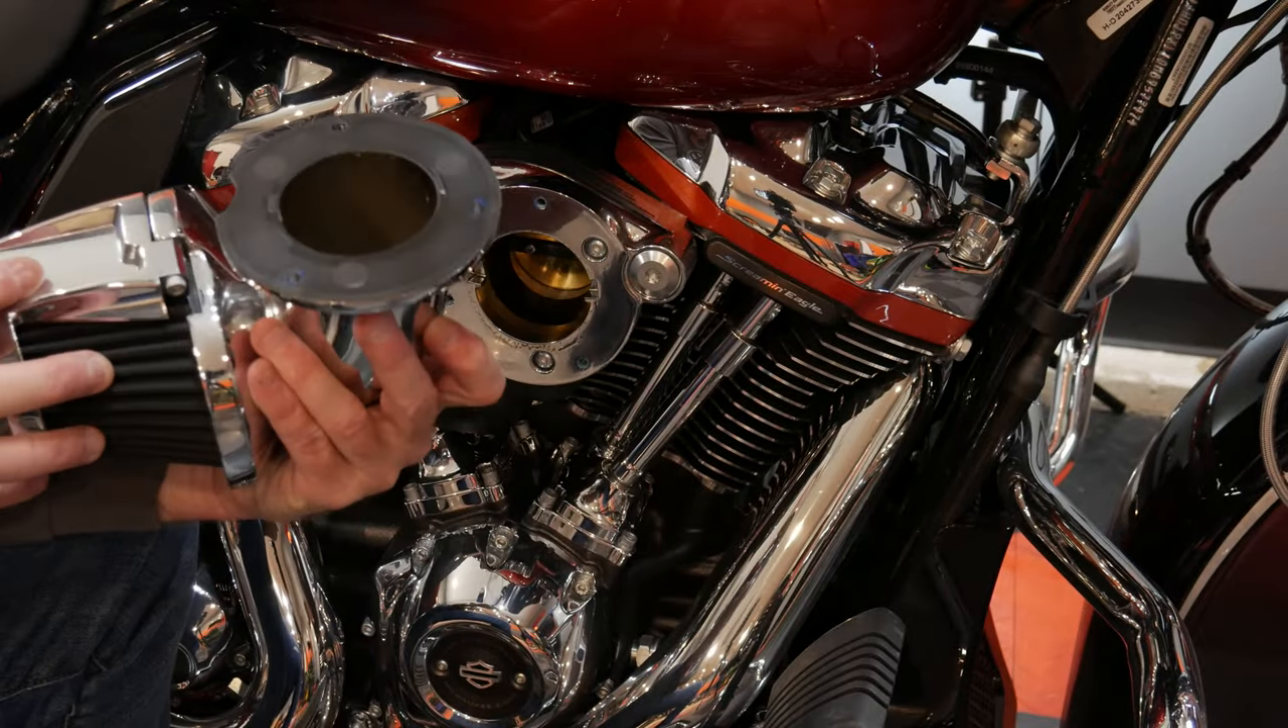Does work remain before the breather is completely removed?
No.